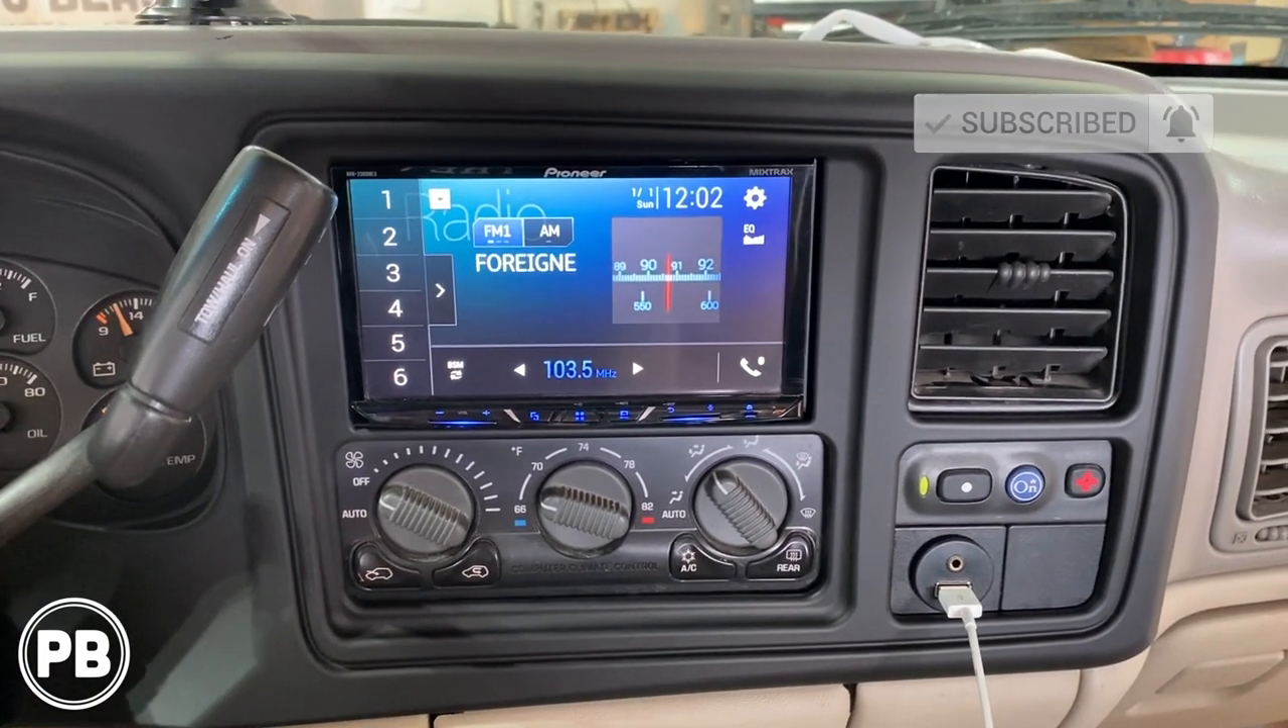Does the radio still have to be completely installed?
No.